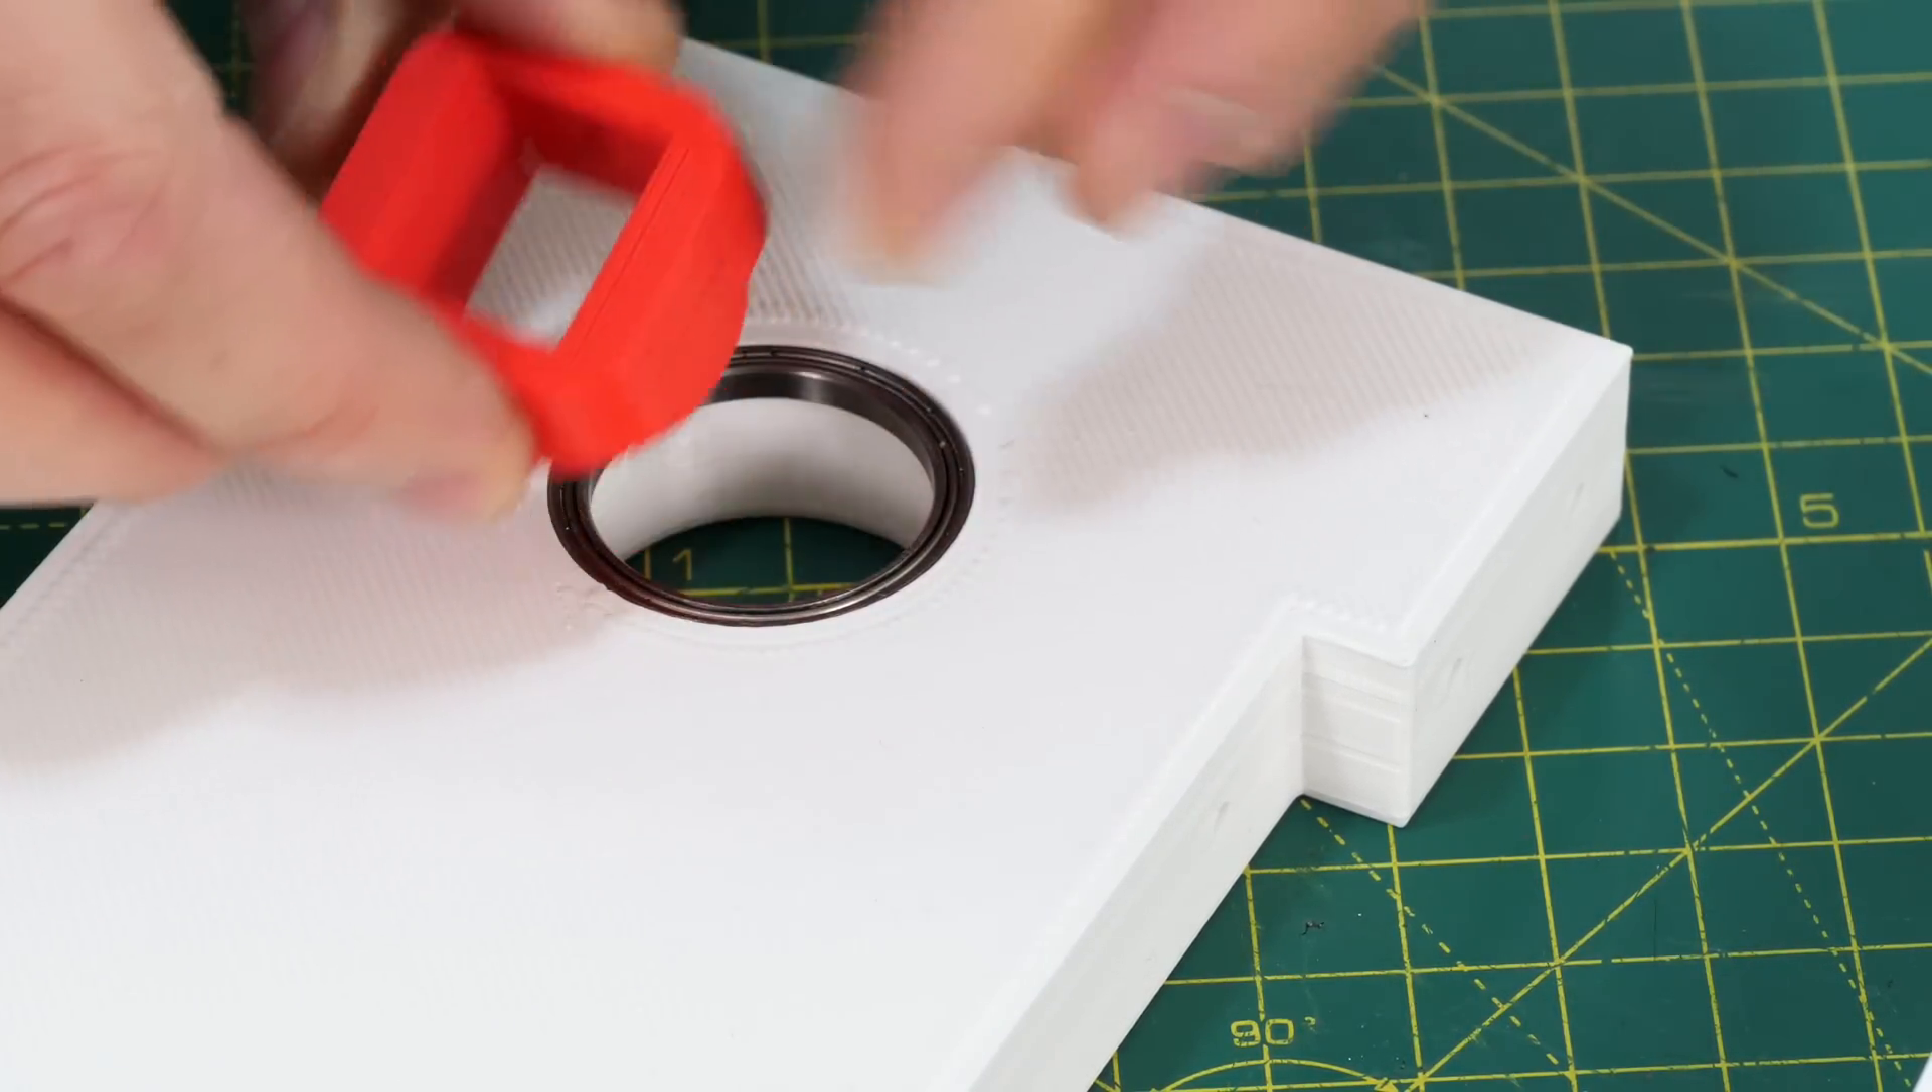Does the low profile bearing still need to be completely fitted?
No.